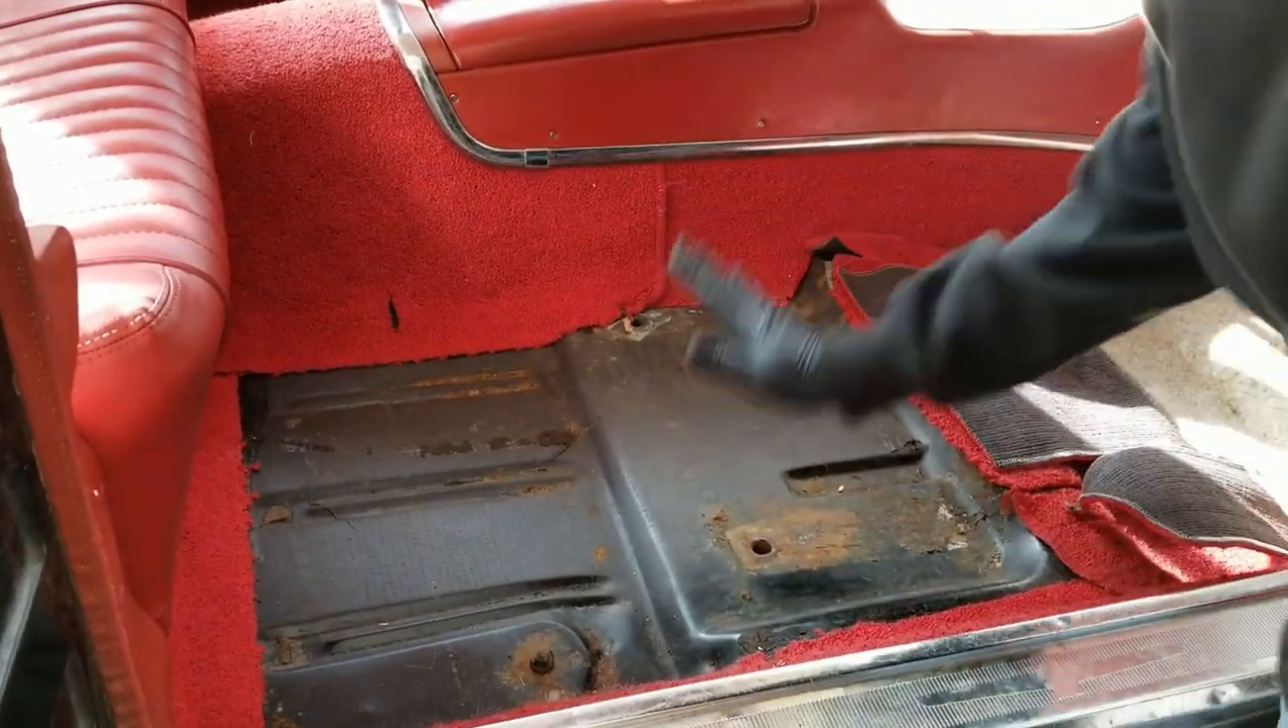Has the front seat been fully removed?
Yes.